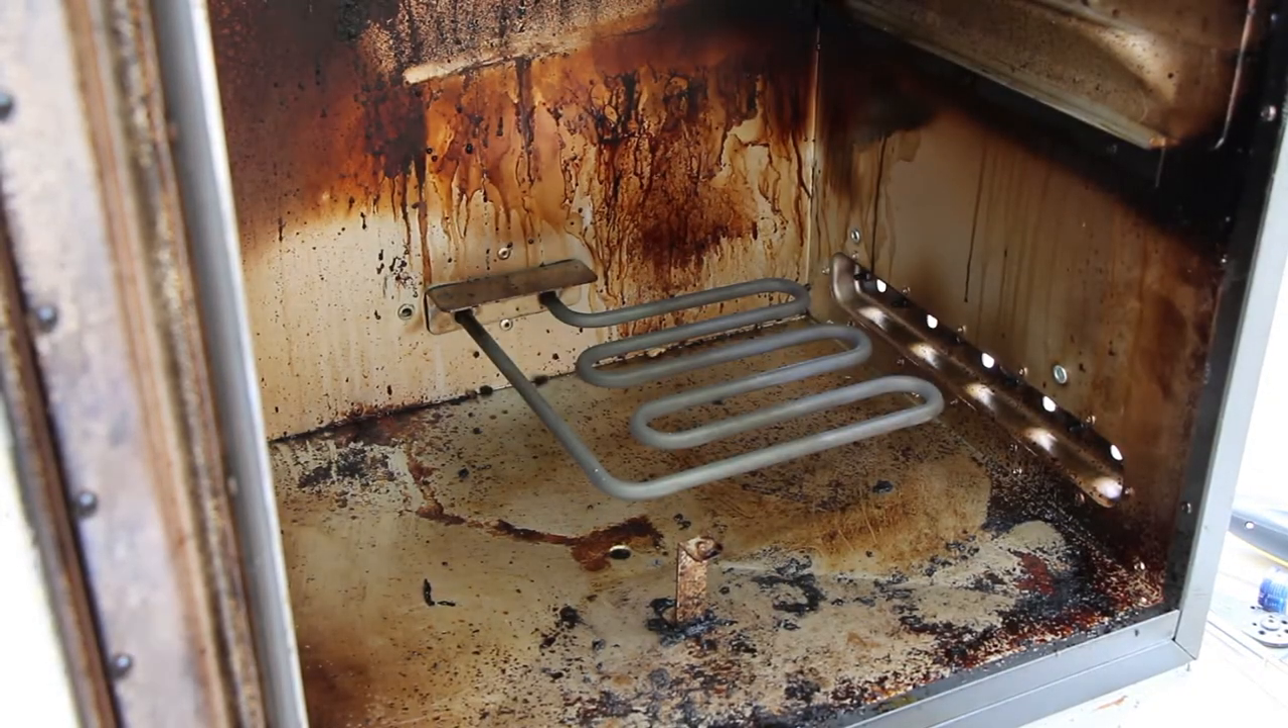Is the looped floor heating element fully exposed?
Yes.